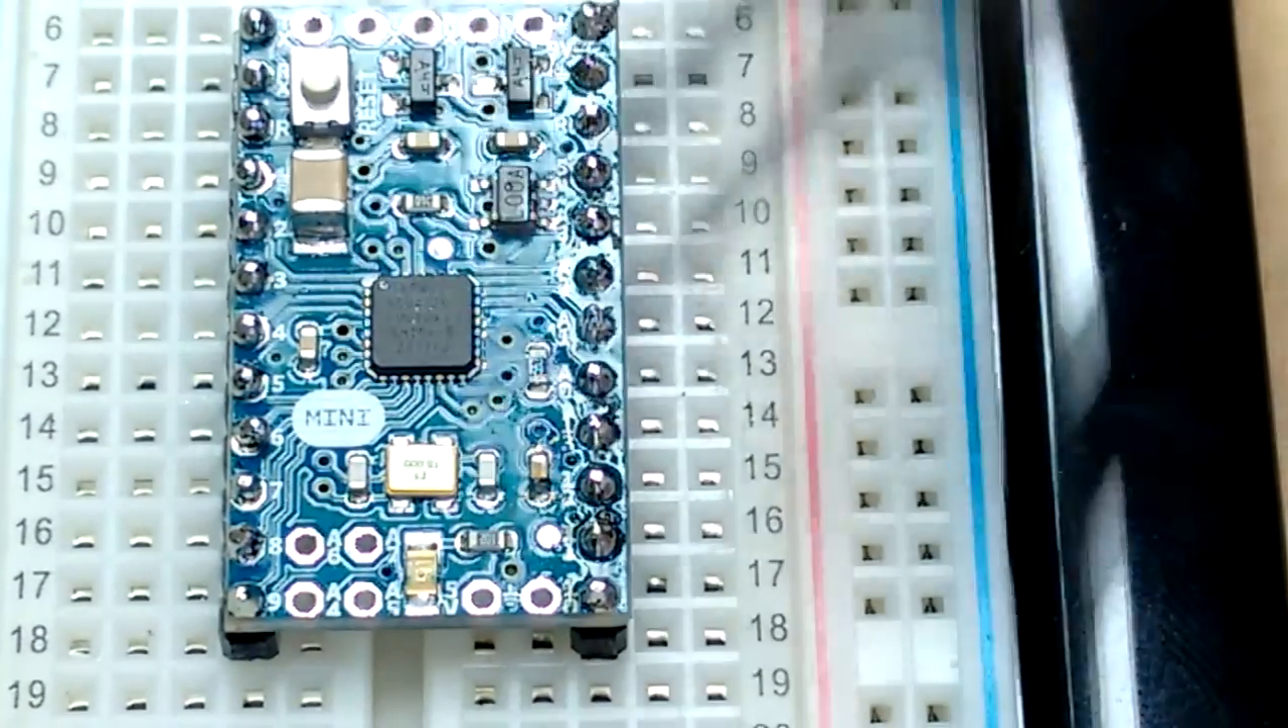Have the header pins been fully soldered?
Yes.